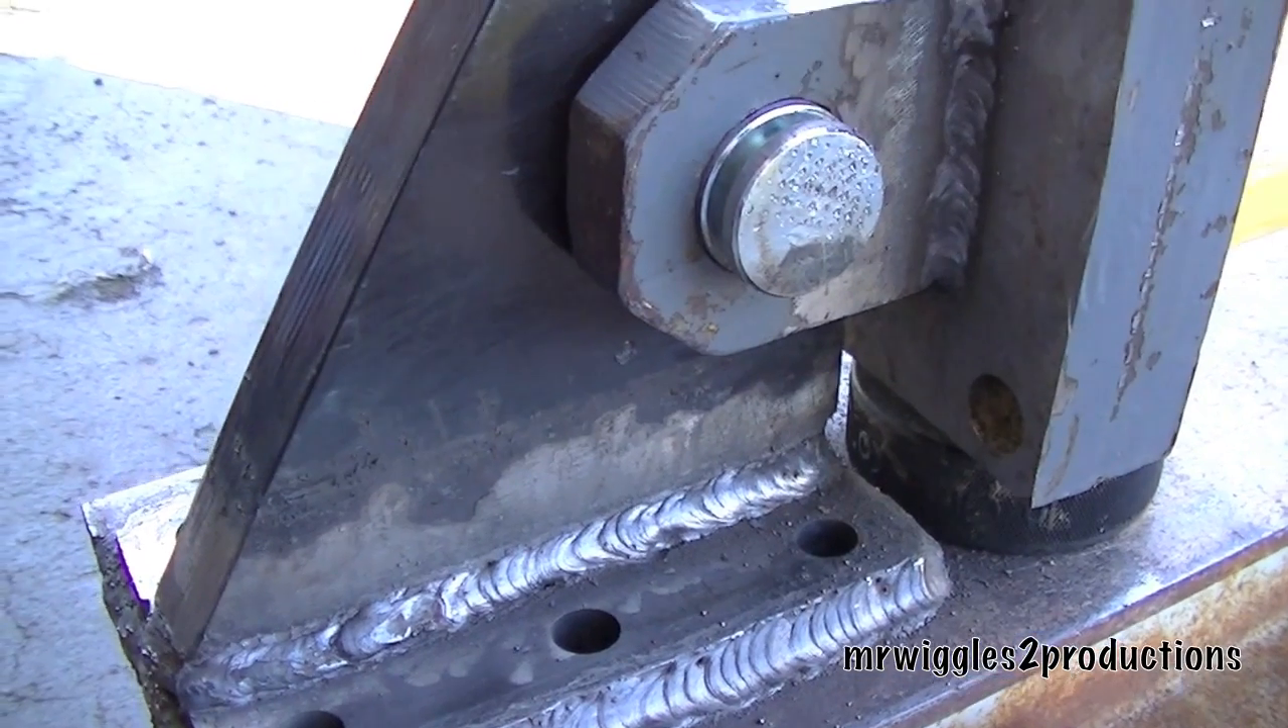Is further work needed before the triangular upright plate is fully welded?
No.